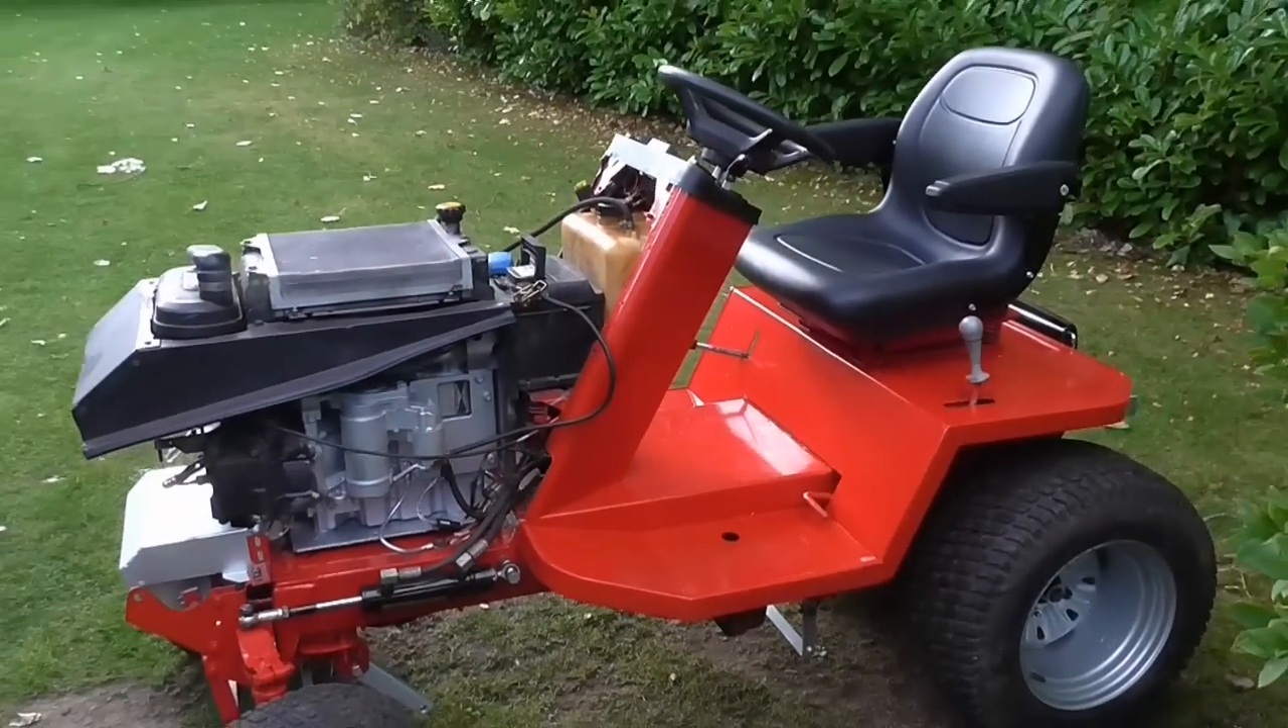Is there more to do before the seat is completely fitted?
No.